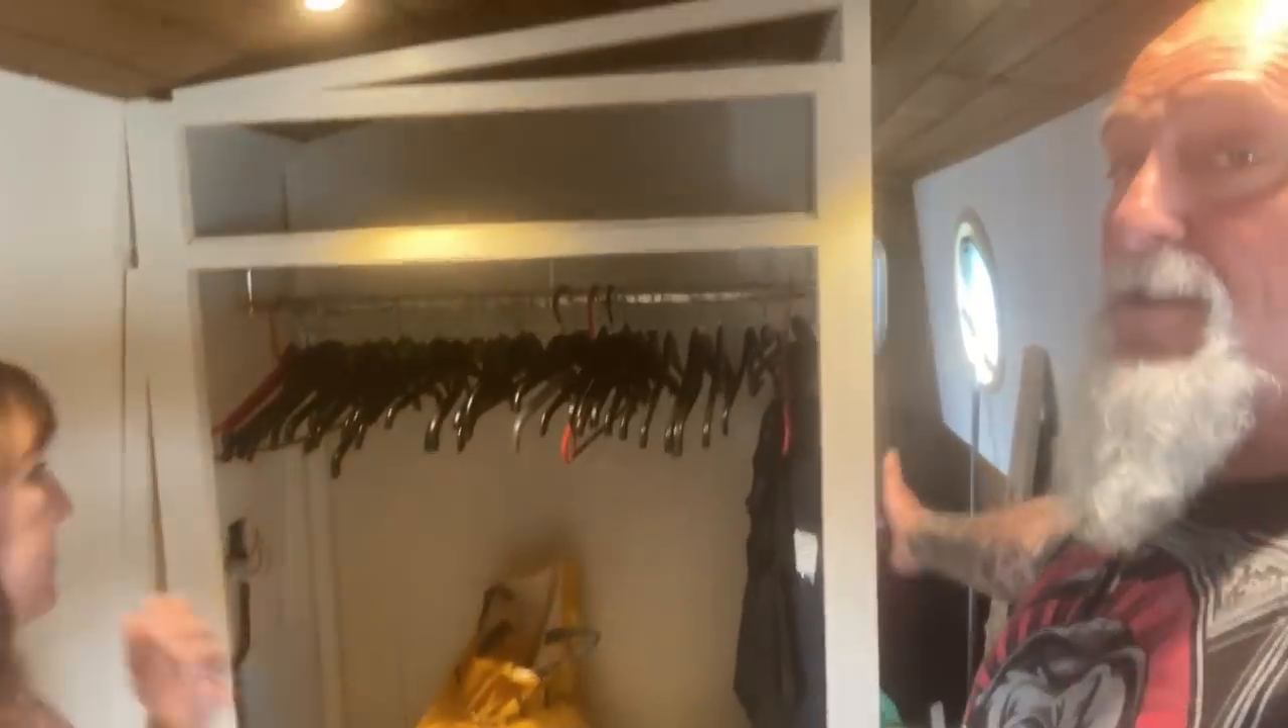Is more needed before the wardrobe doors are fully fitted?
Yes.